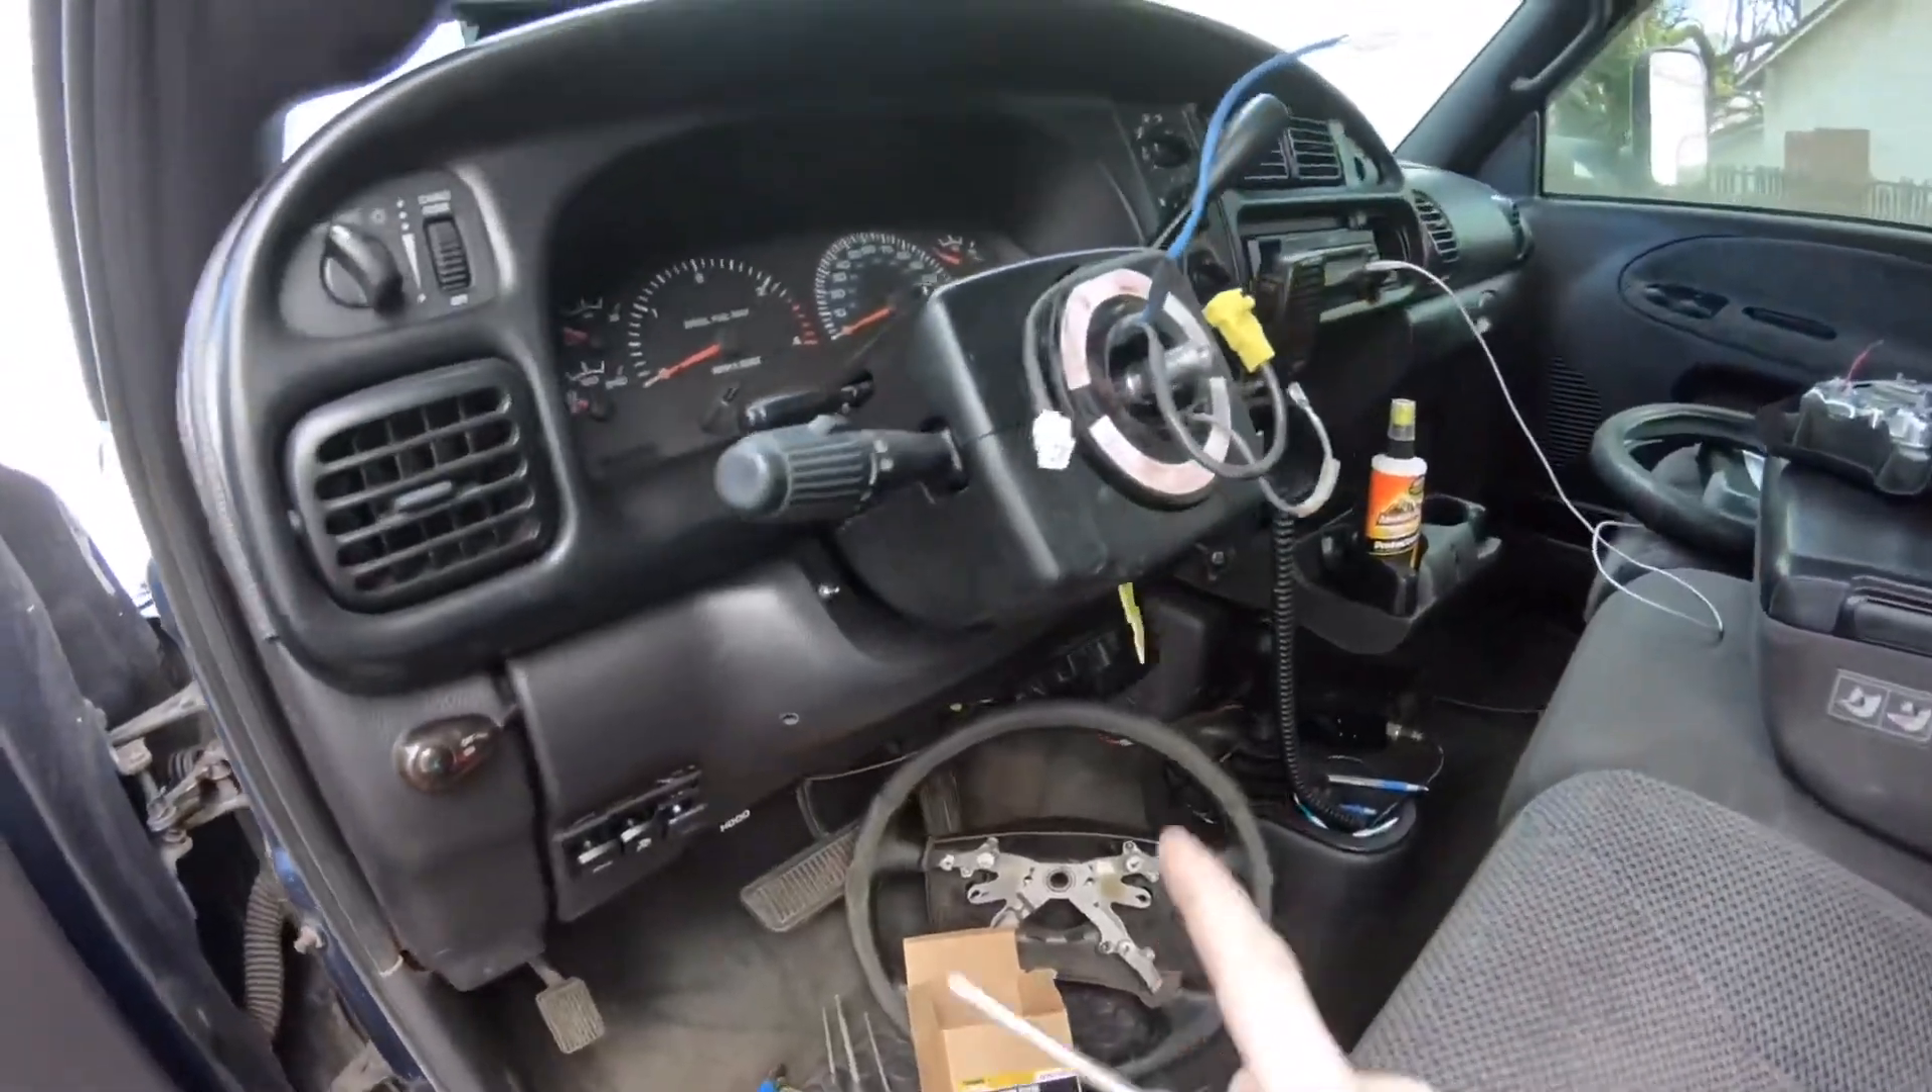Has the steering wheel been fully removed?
Yes.